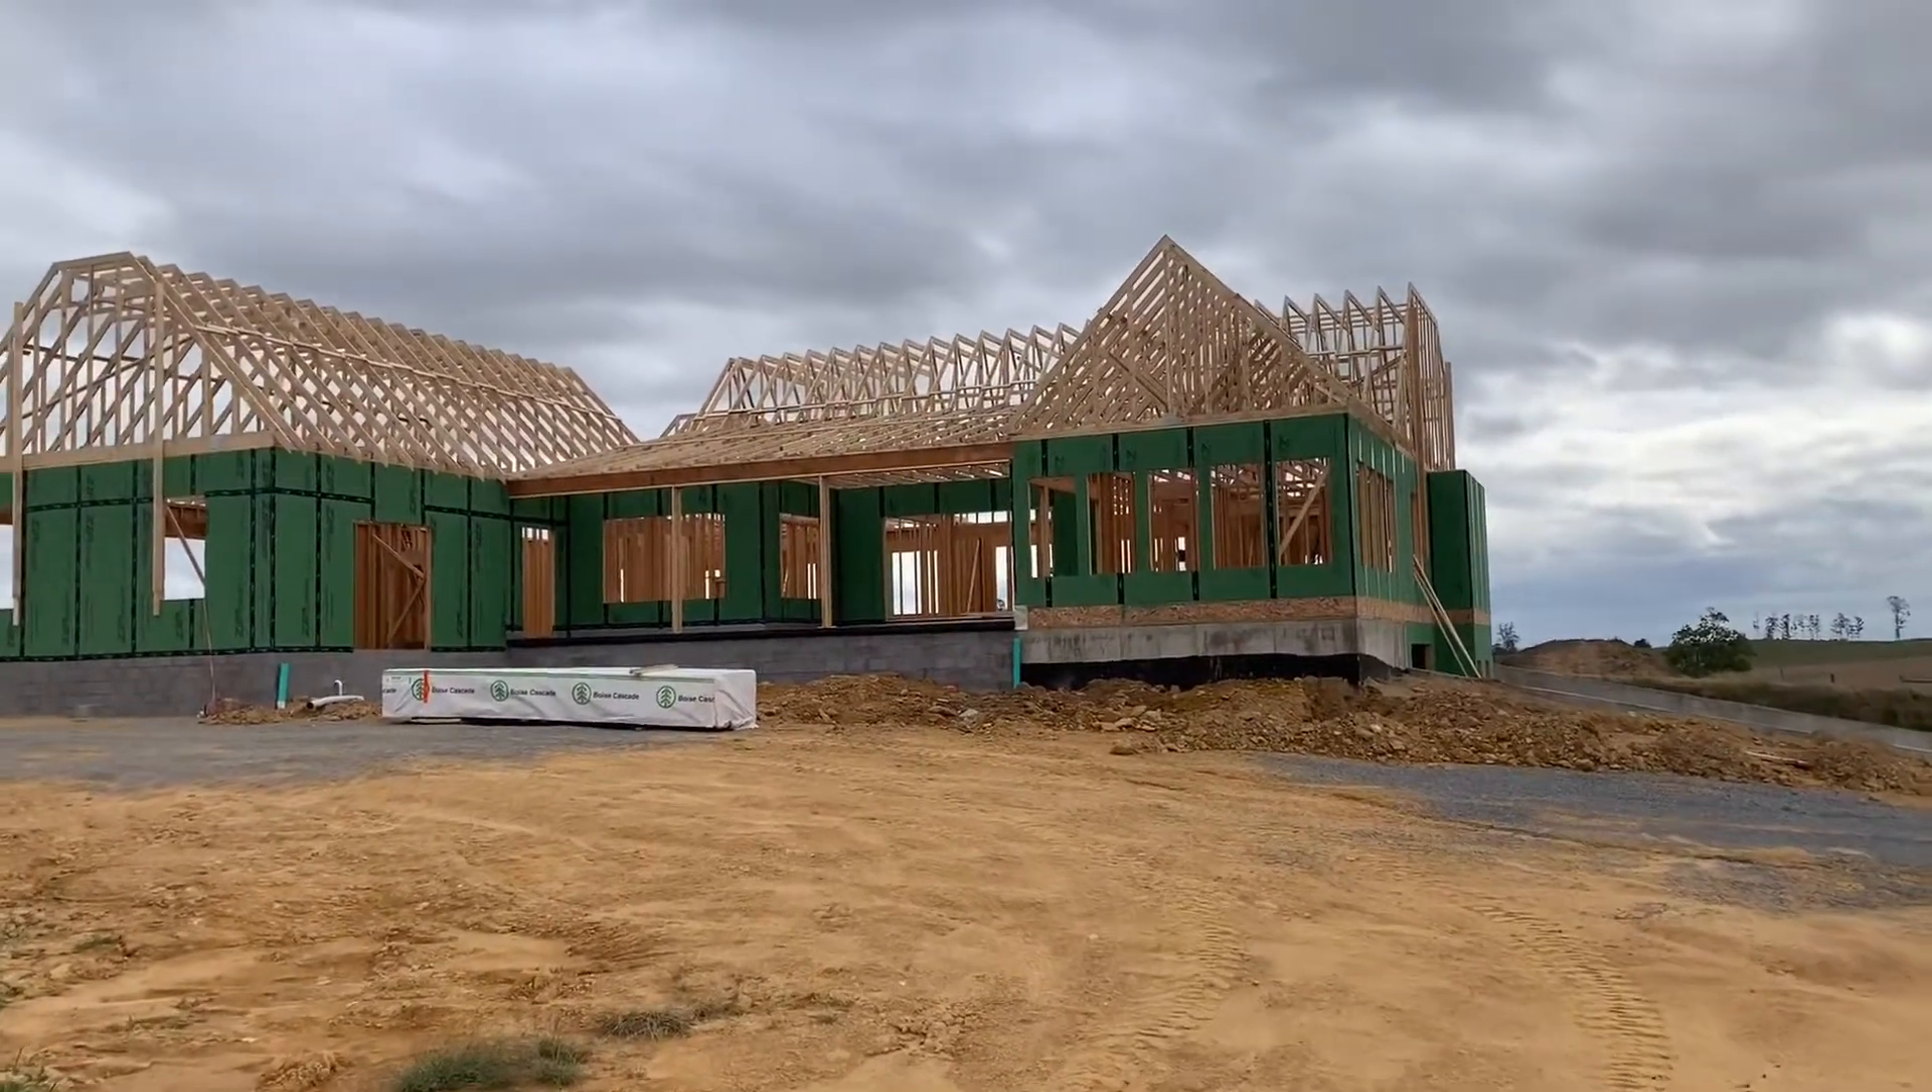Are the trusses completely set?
Yes.